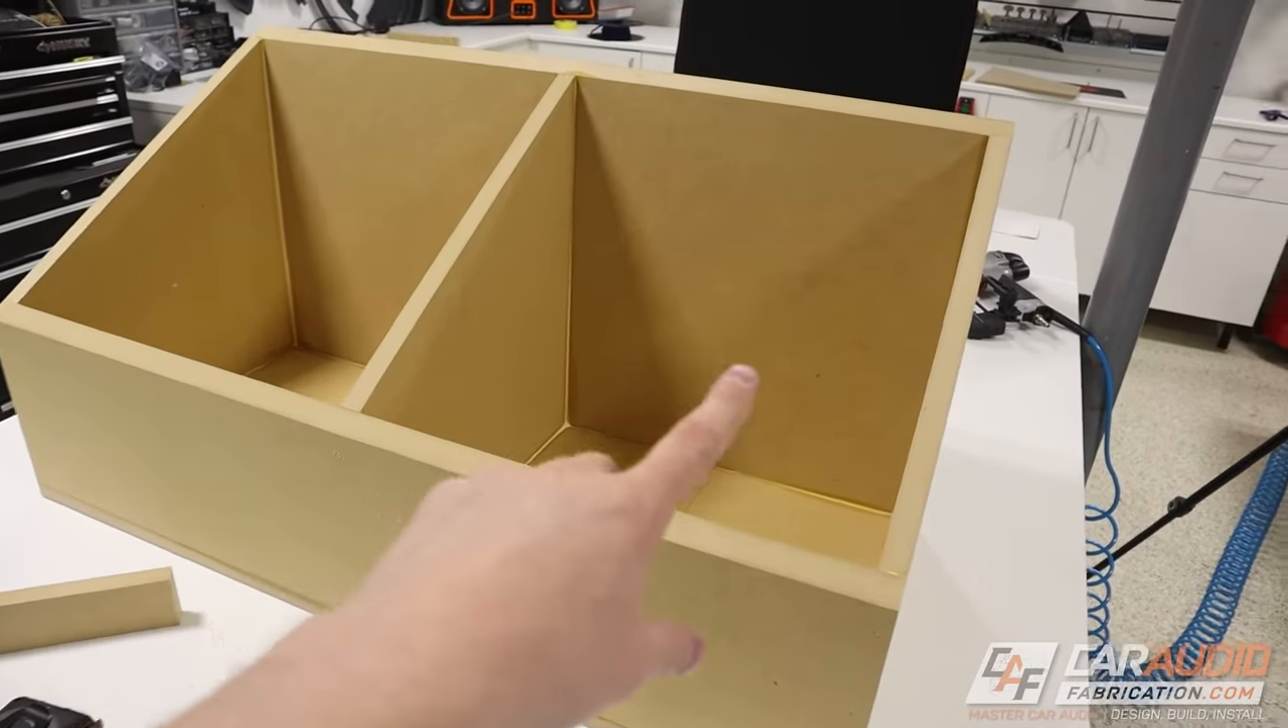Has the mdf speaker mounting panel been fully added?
No.